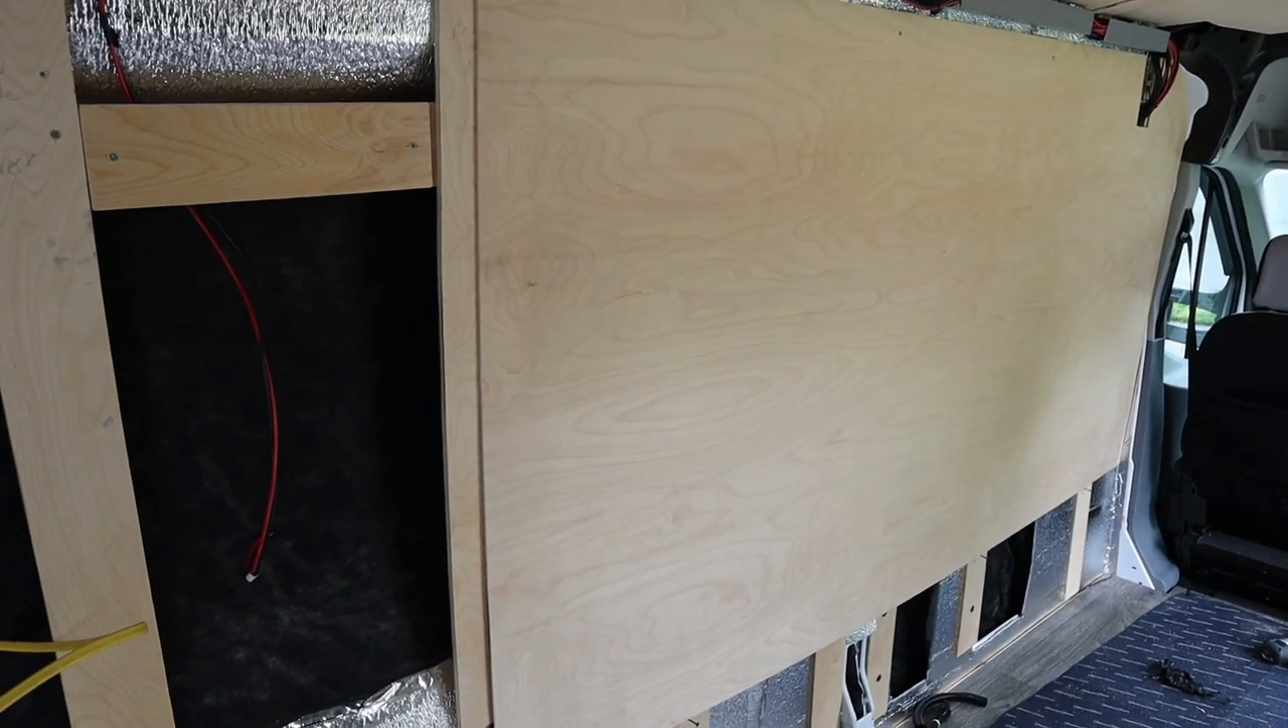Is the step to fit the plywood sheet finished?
Yes.